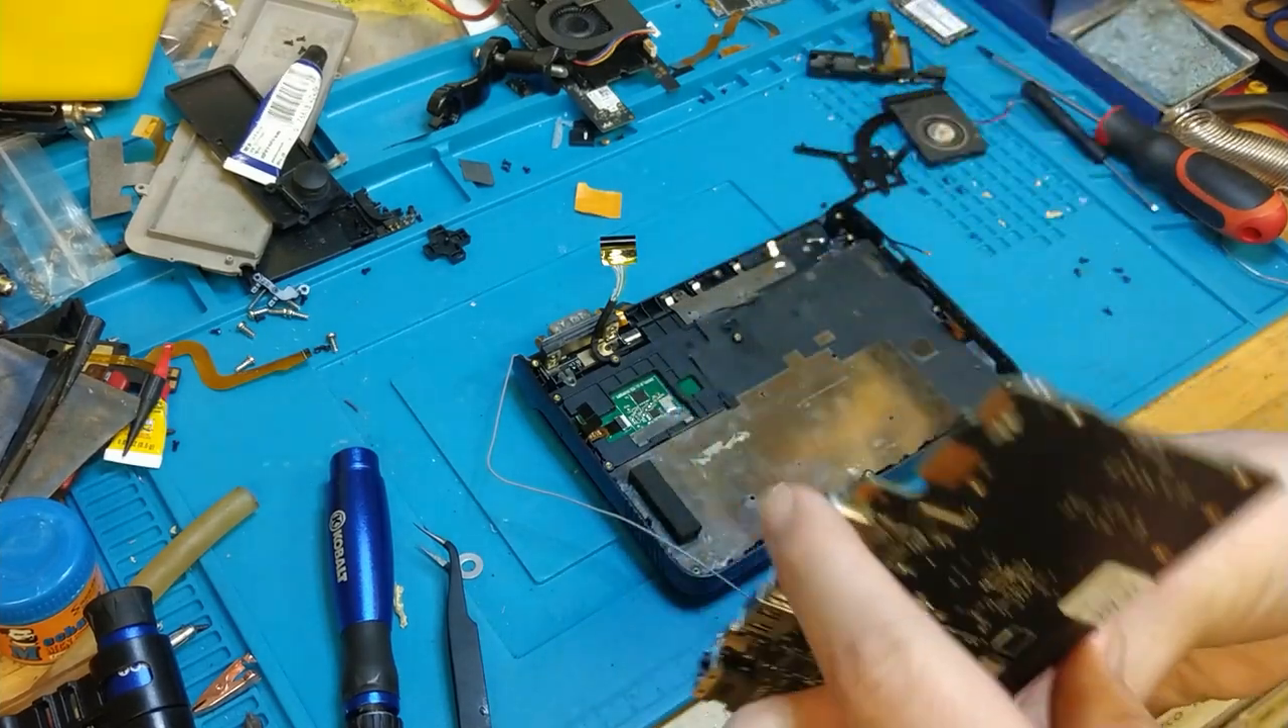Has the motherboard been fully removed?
Yes.